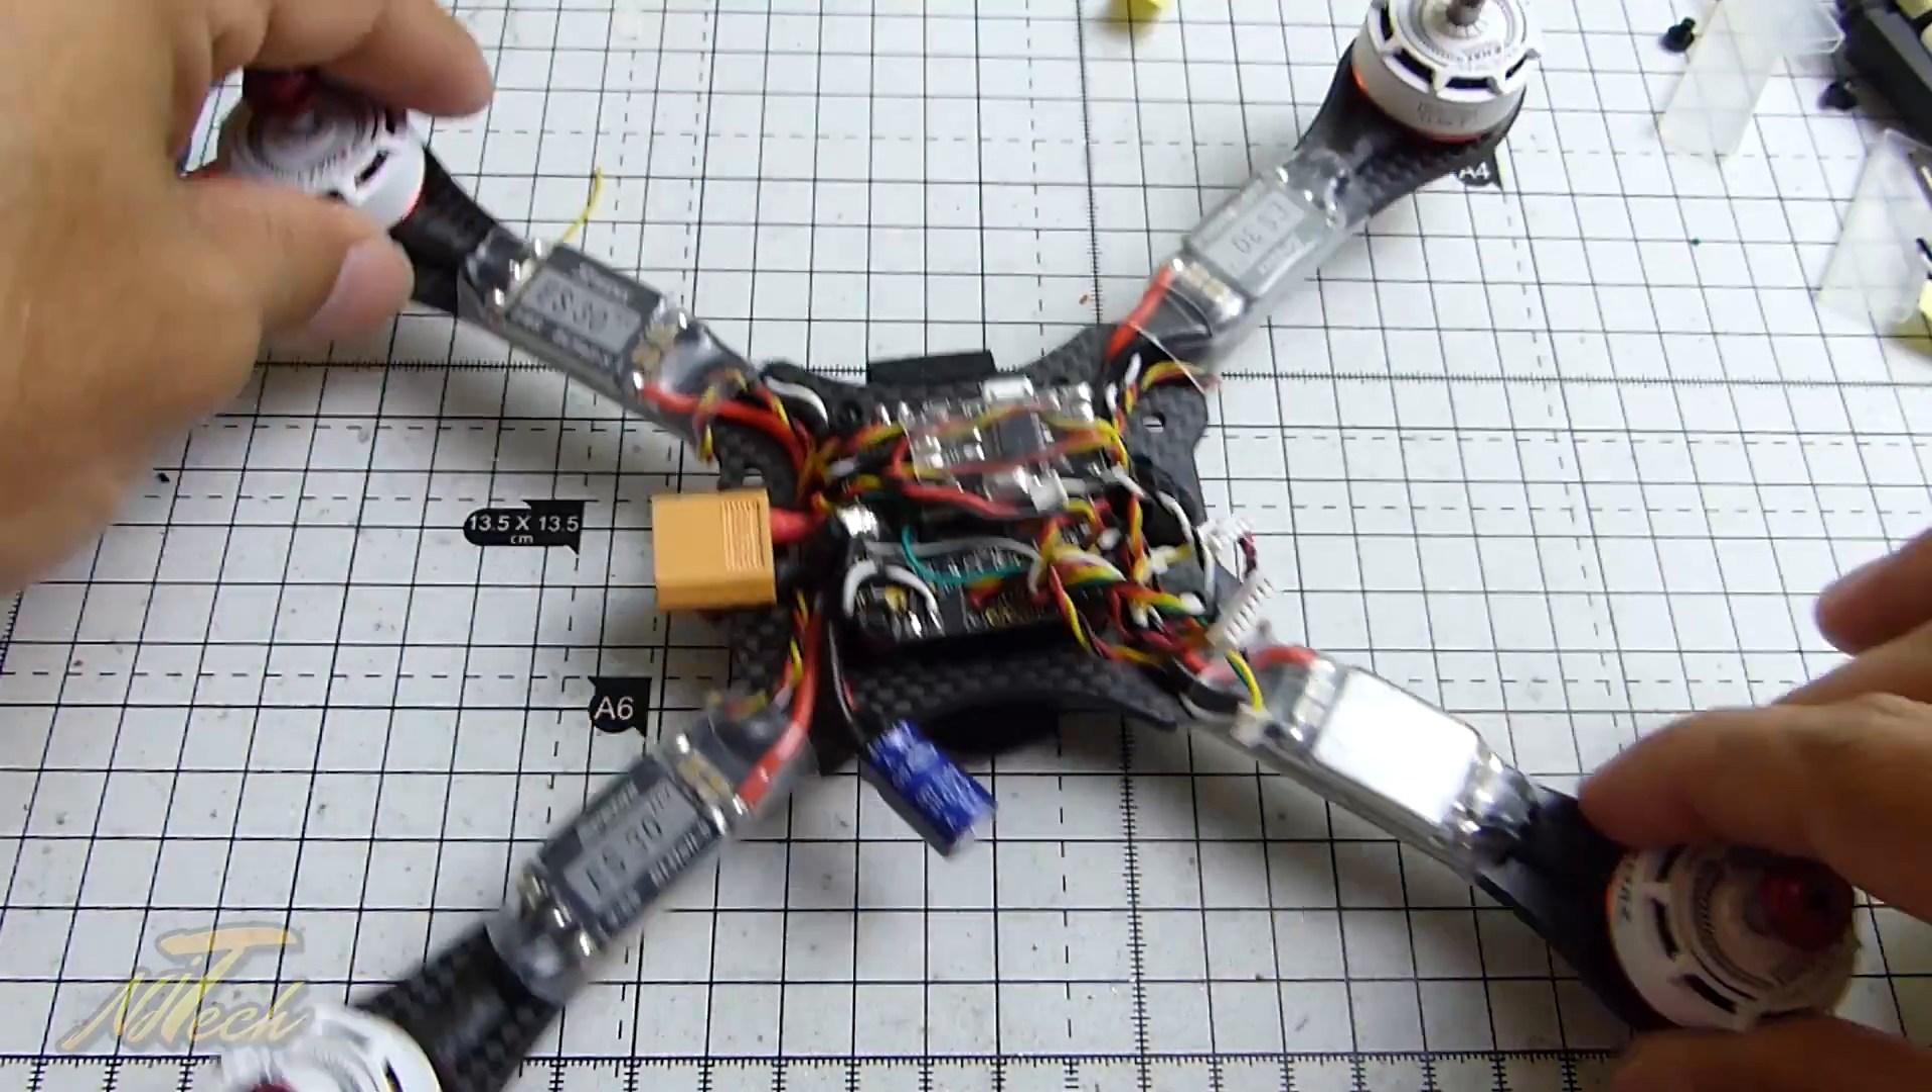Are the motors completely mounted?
Yes.